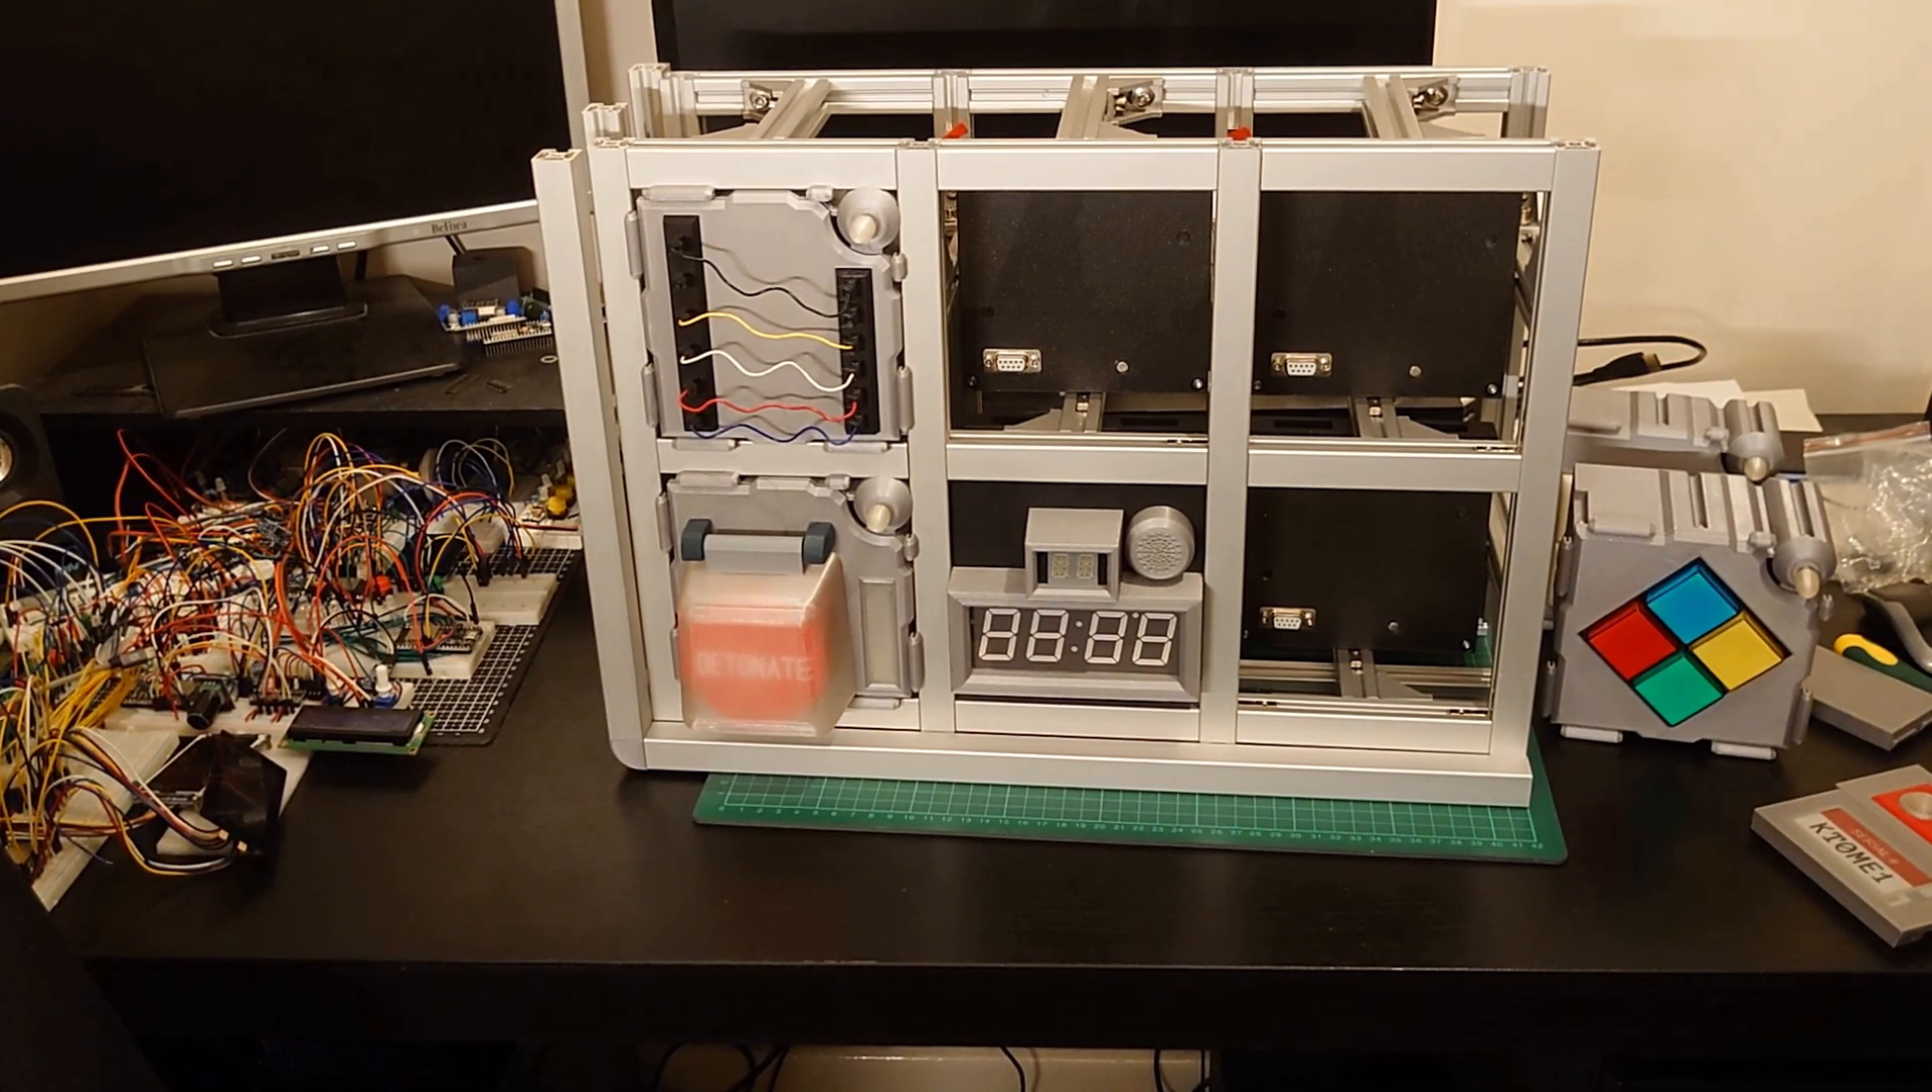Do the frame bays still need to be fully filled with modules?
Yes.